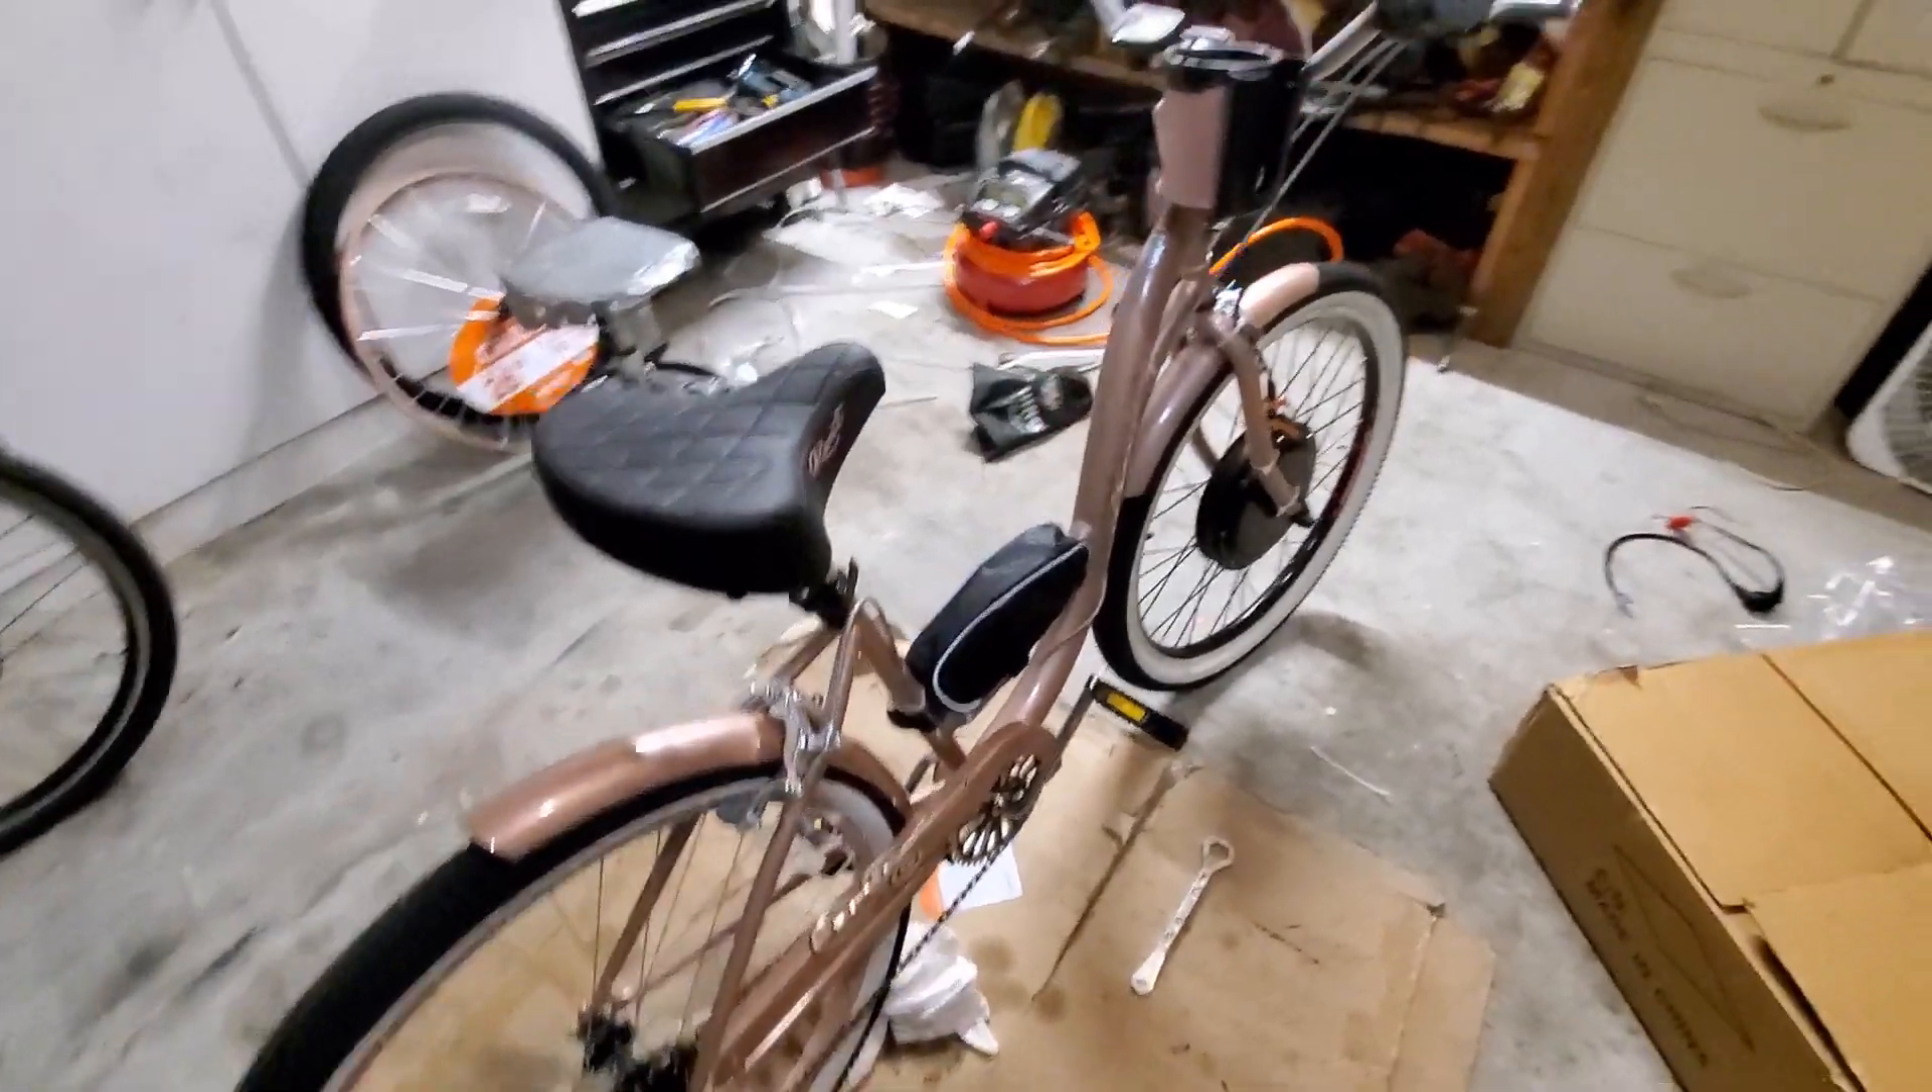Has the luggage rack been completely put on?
No.